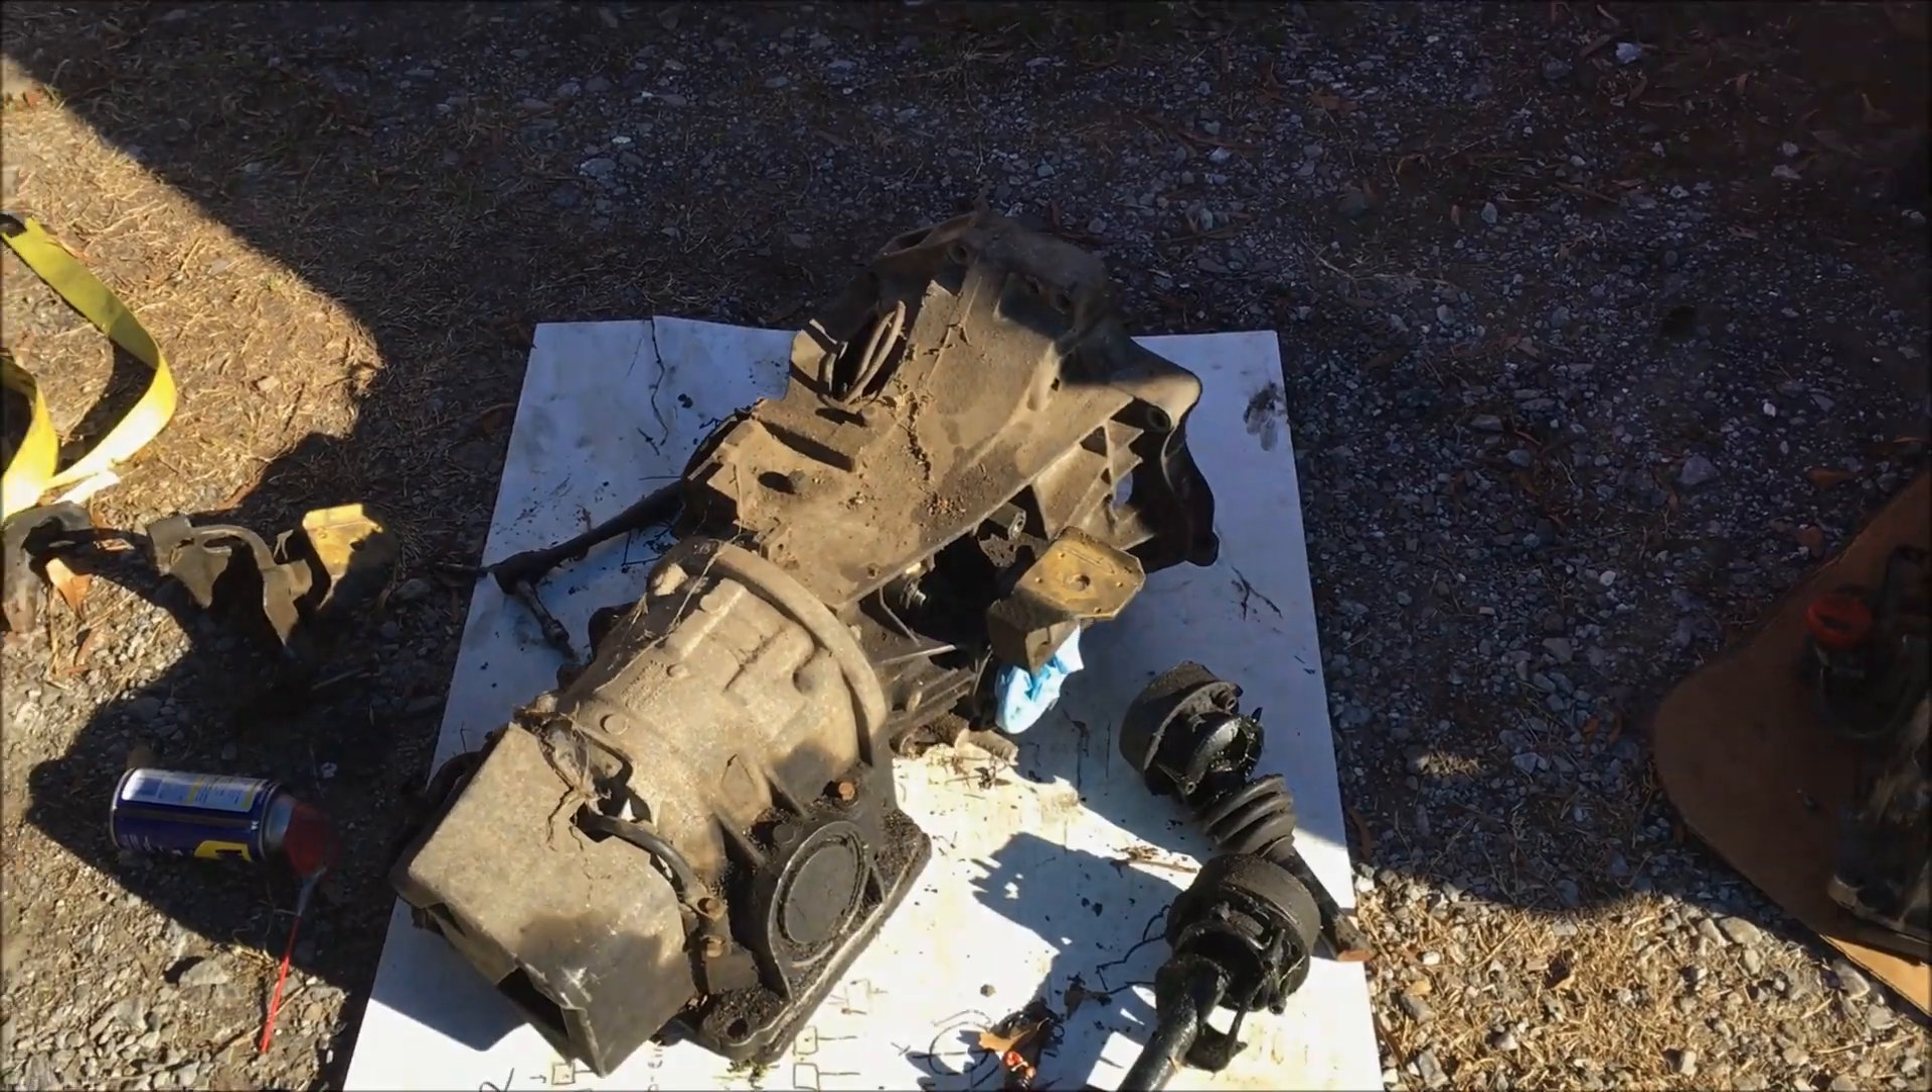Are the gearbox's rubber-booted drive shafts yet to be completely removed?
No.